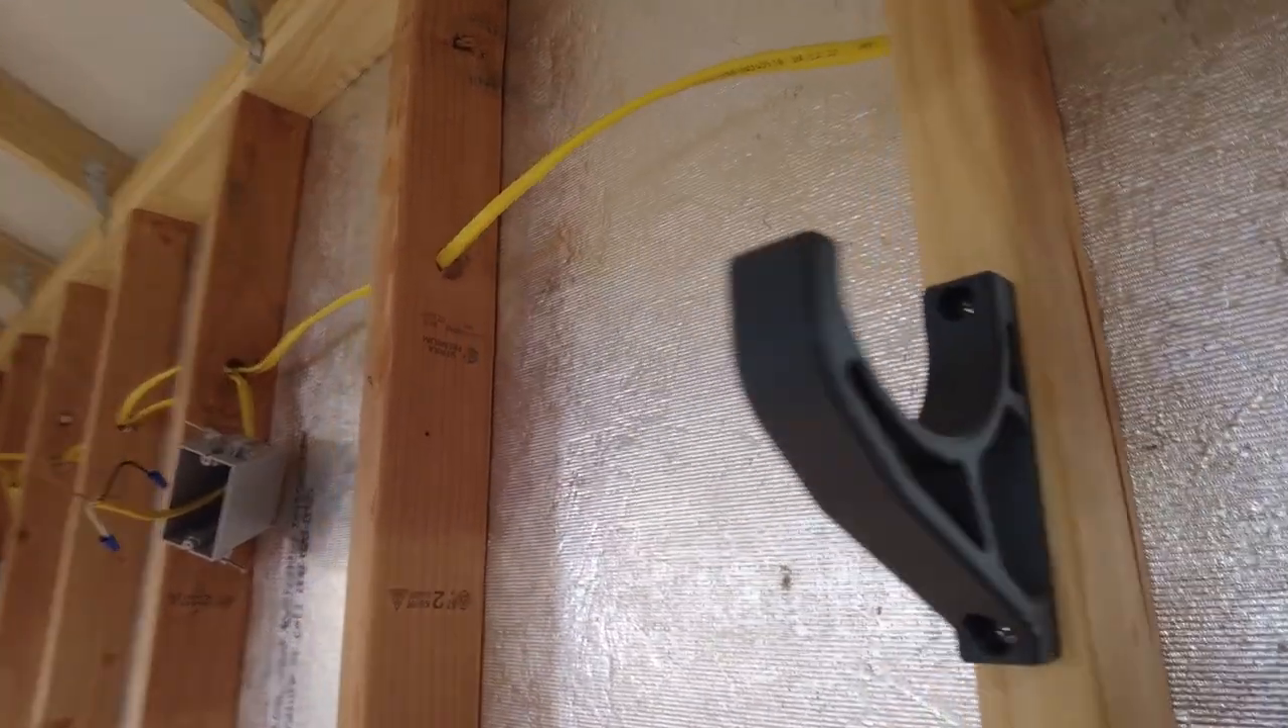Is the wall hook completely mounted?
Yes.